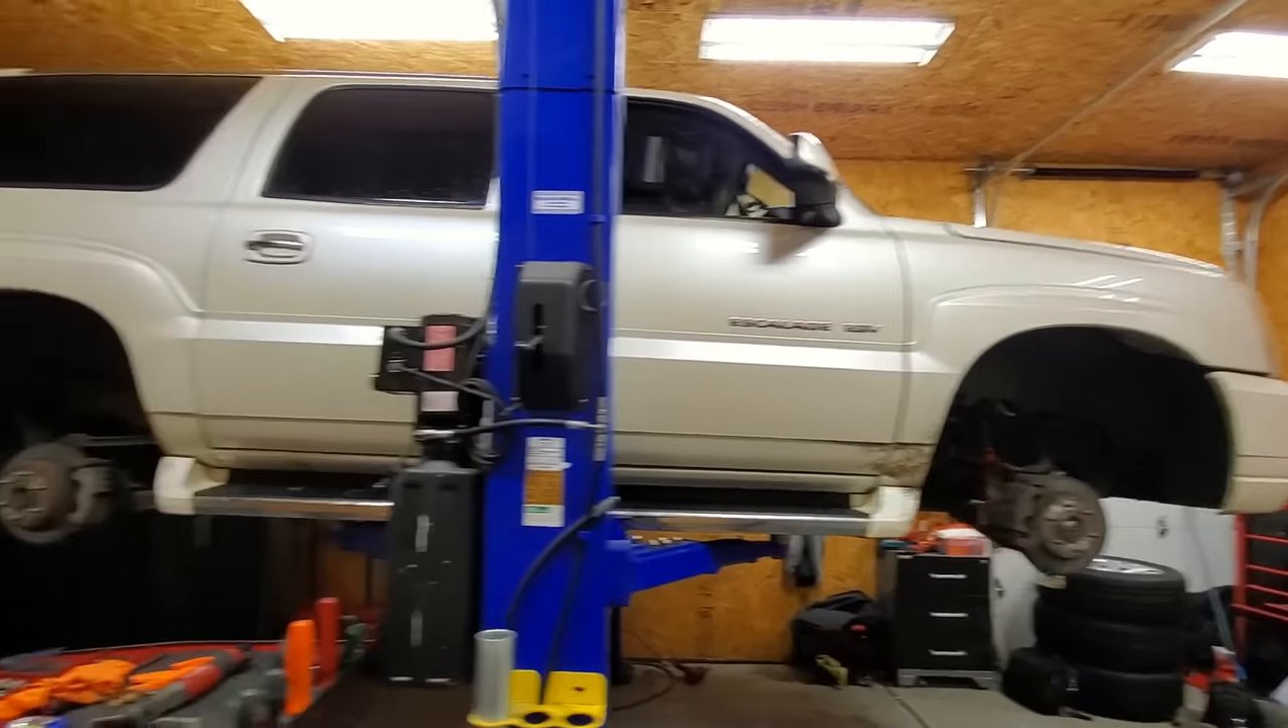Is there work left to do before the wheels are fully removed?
No.